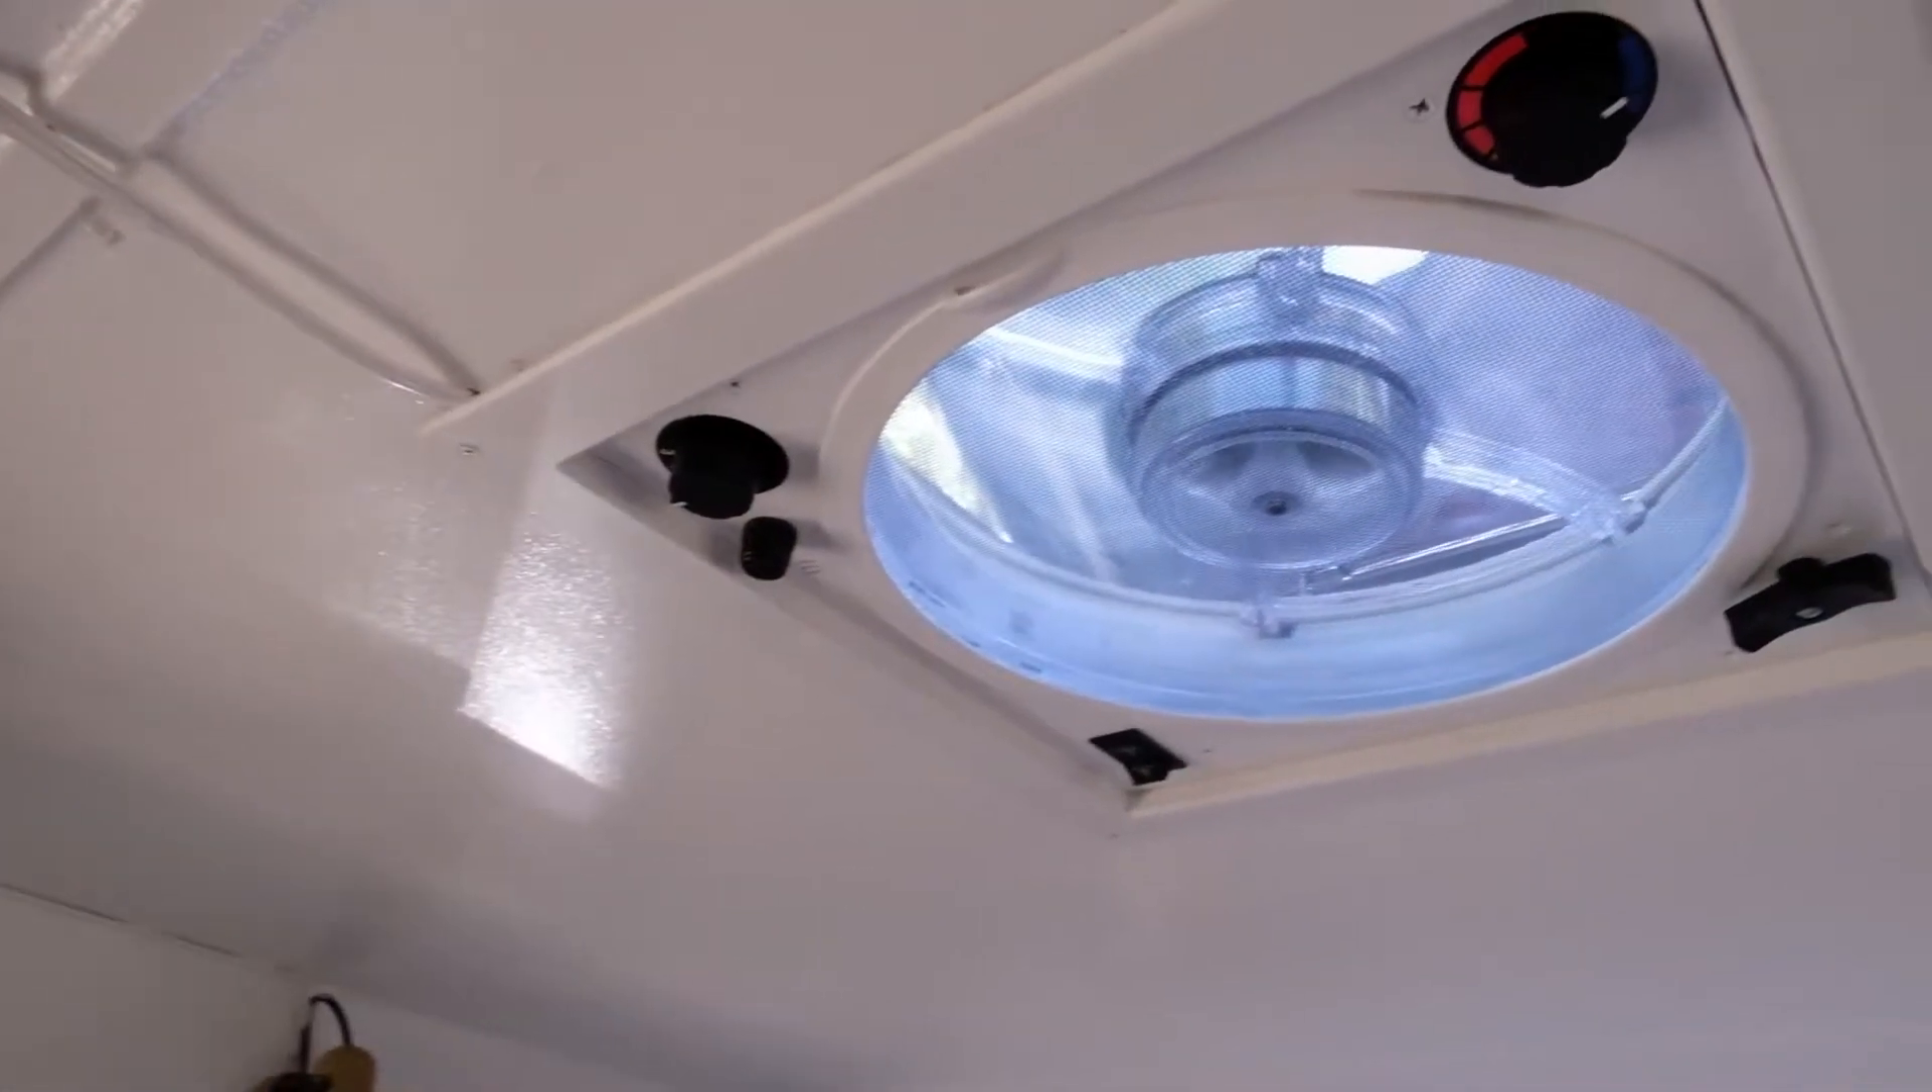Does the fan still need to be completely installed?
No.